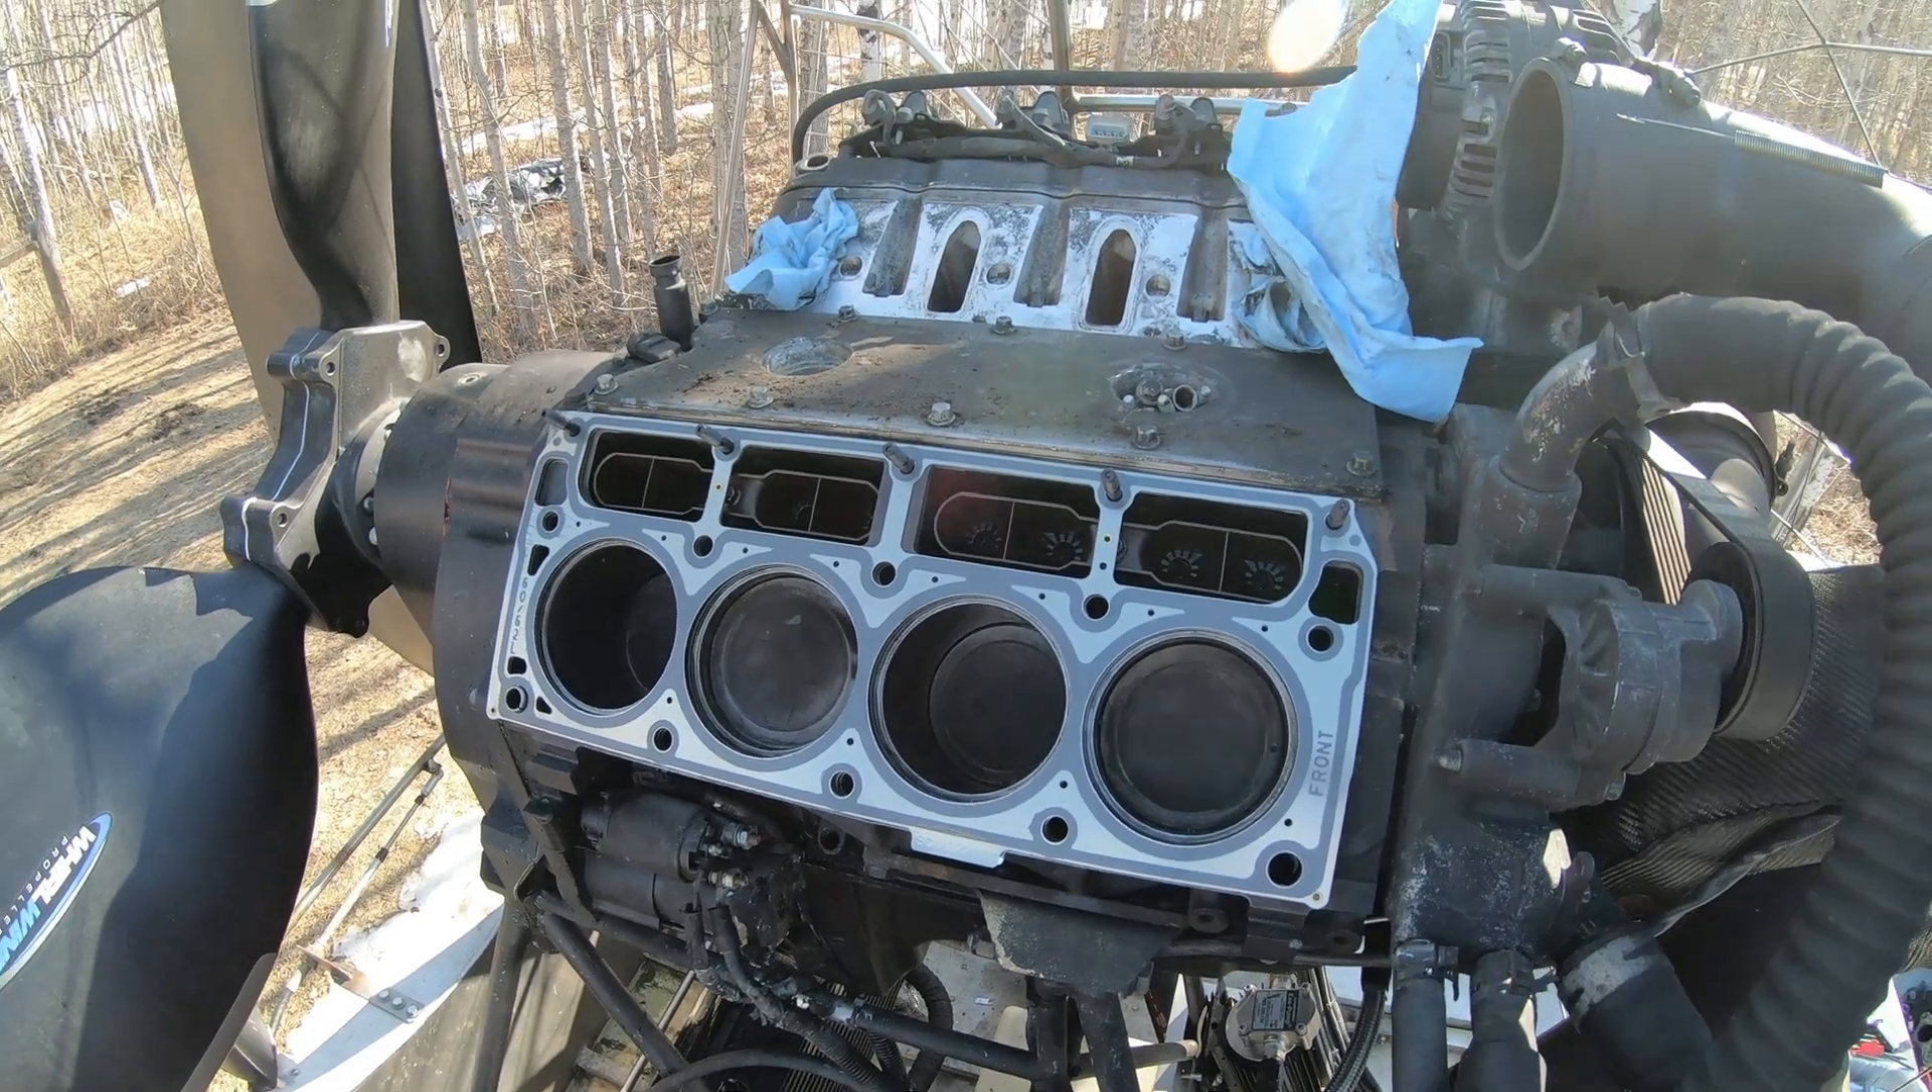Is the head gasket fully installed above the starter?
Yes.